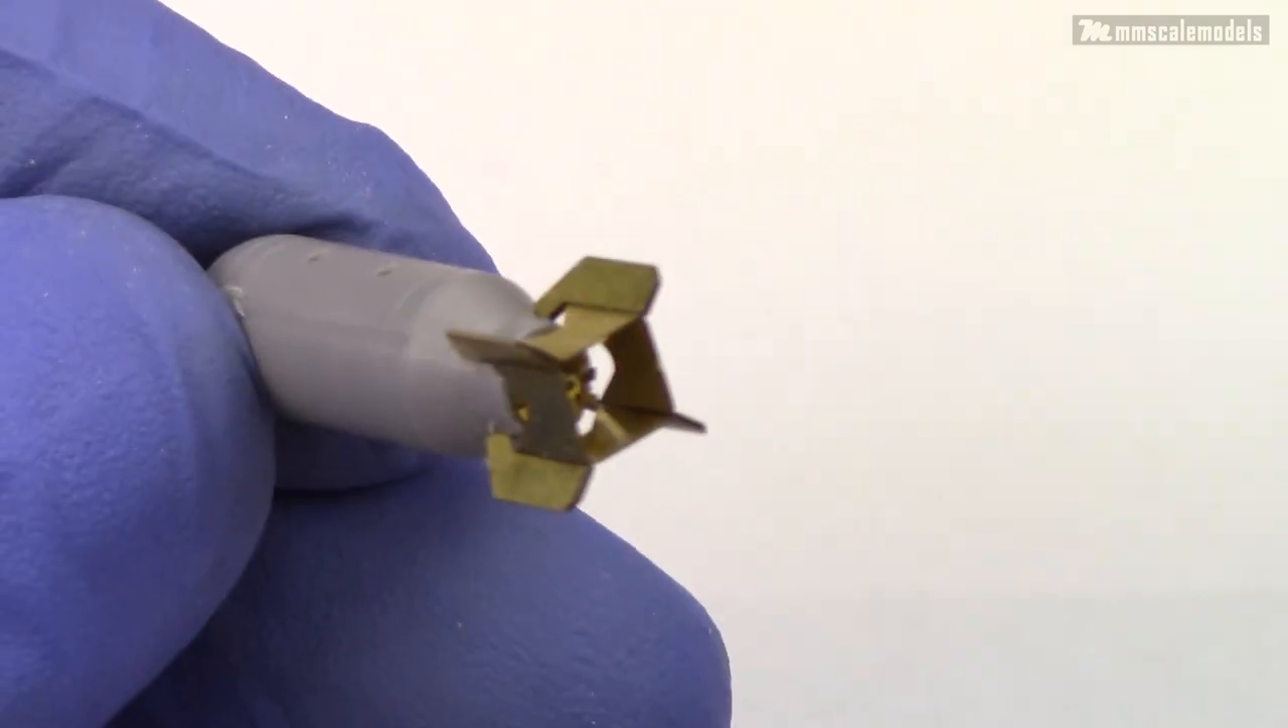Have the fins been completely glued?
Yes.